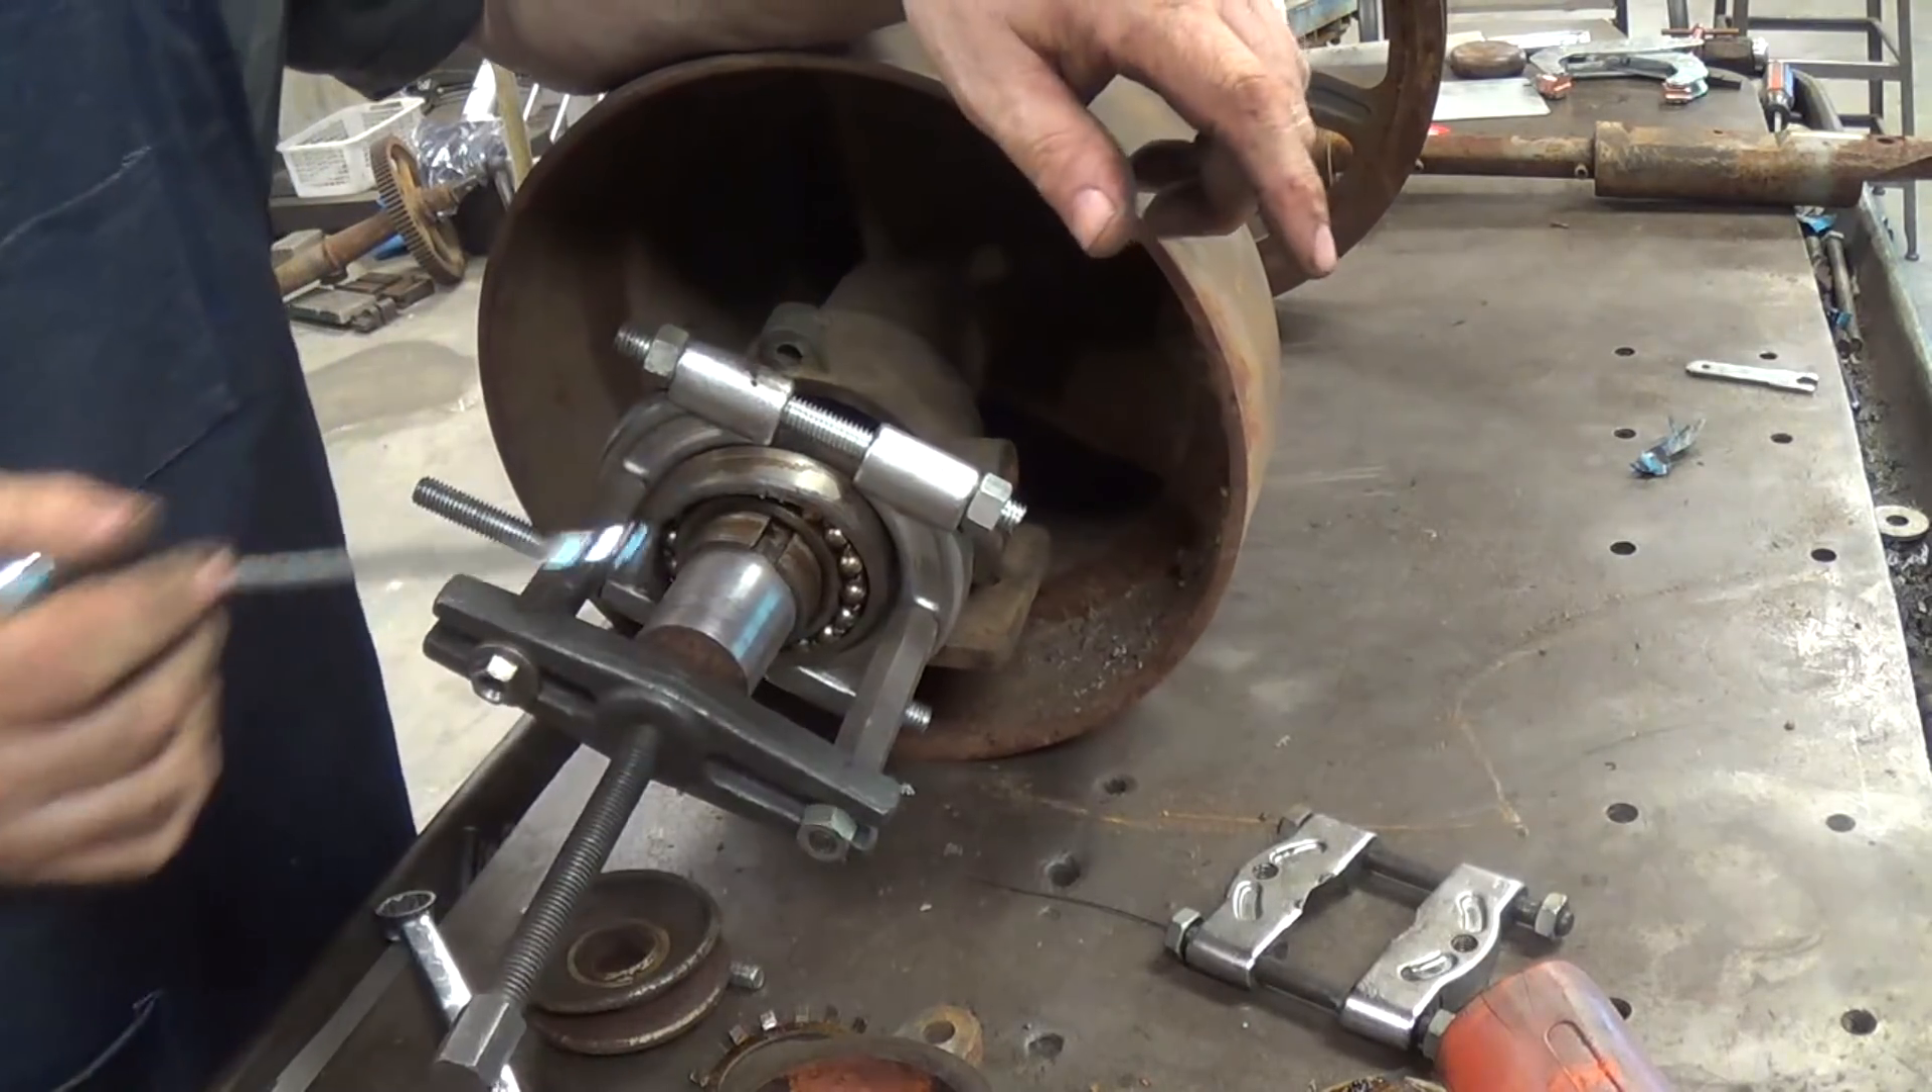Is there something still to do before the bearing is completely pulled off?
Yes.